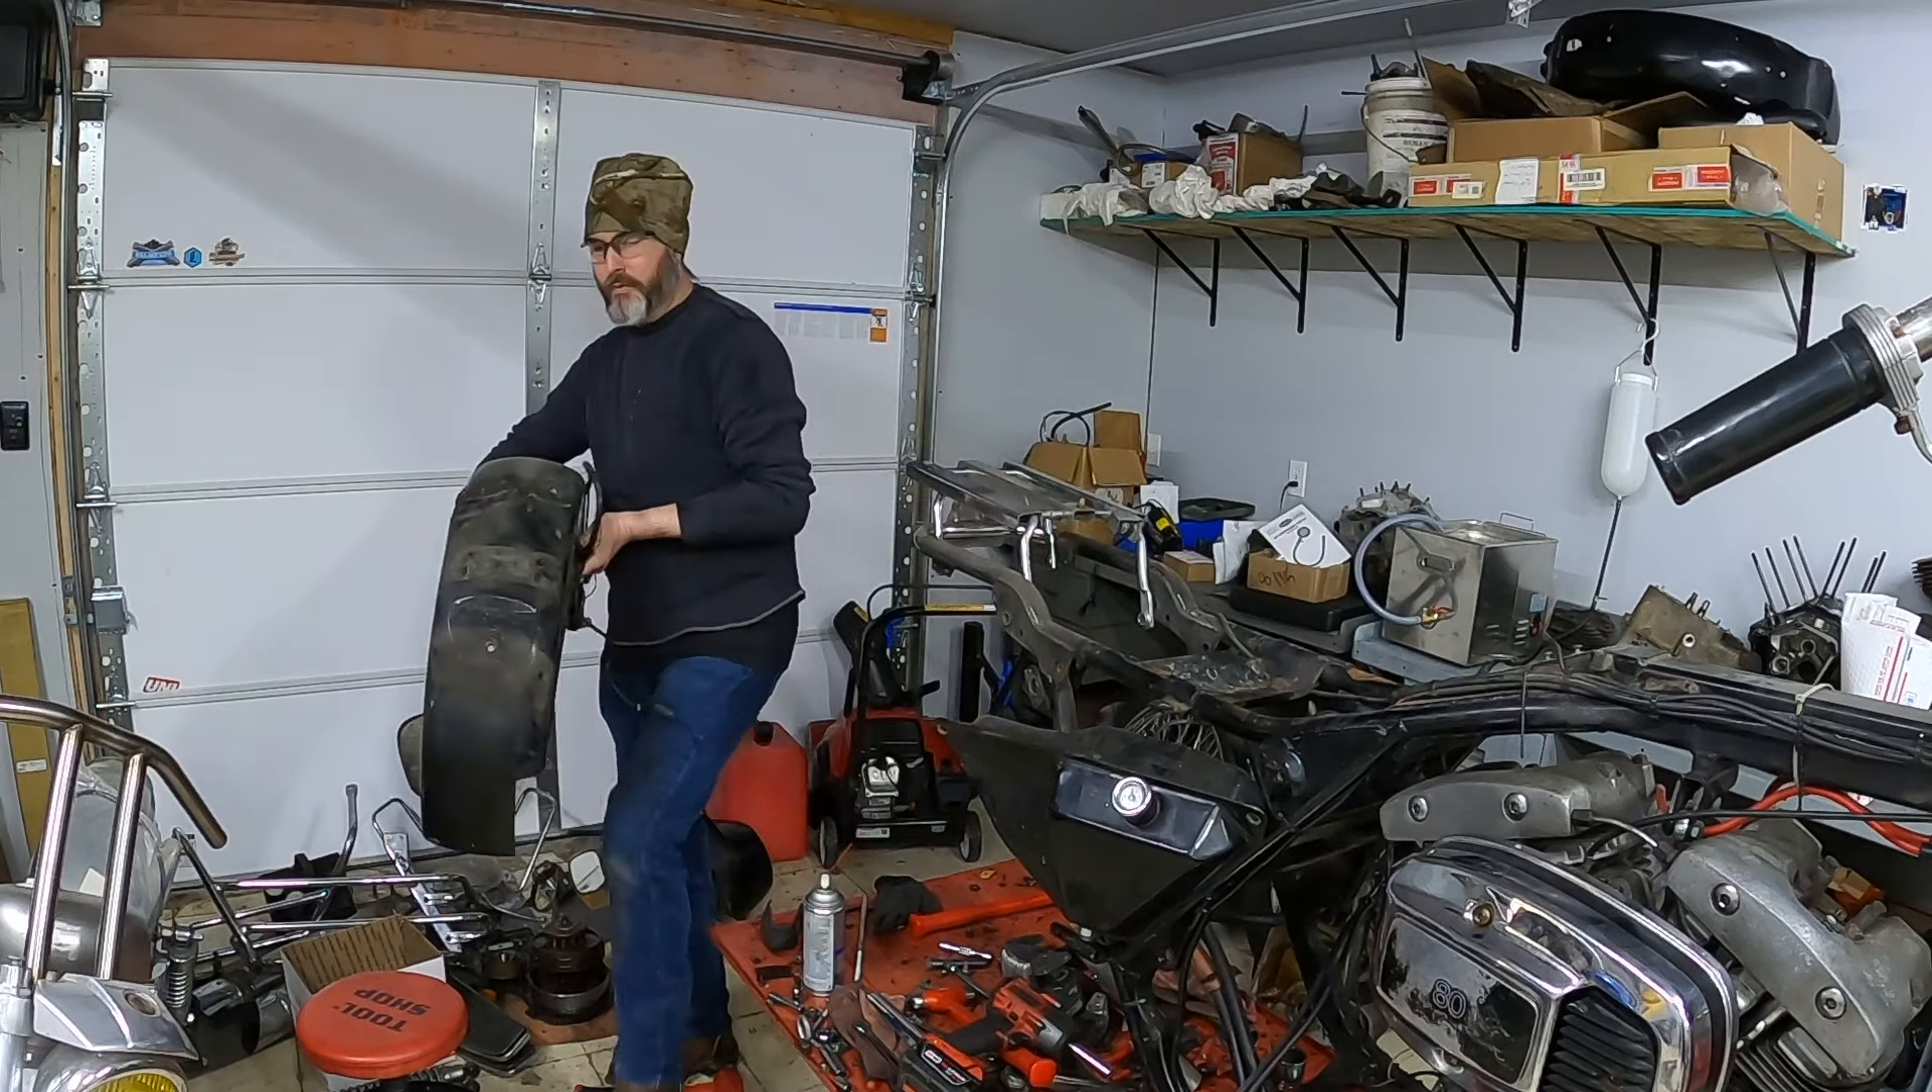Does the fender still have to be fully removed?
No.